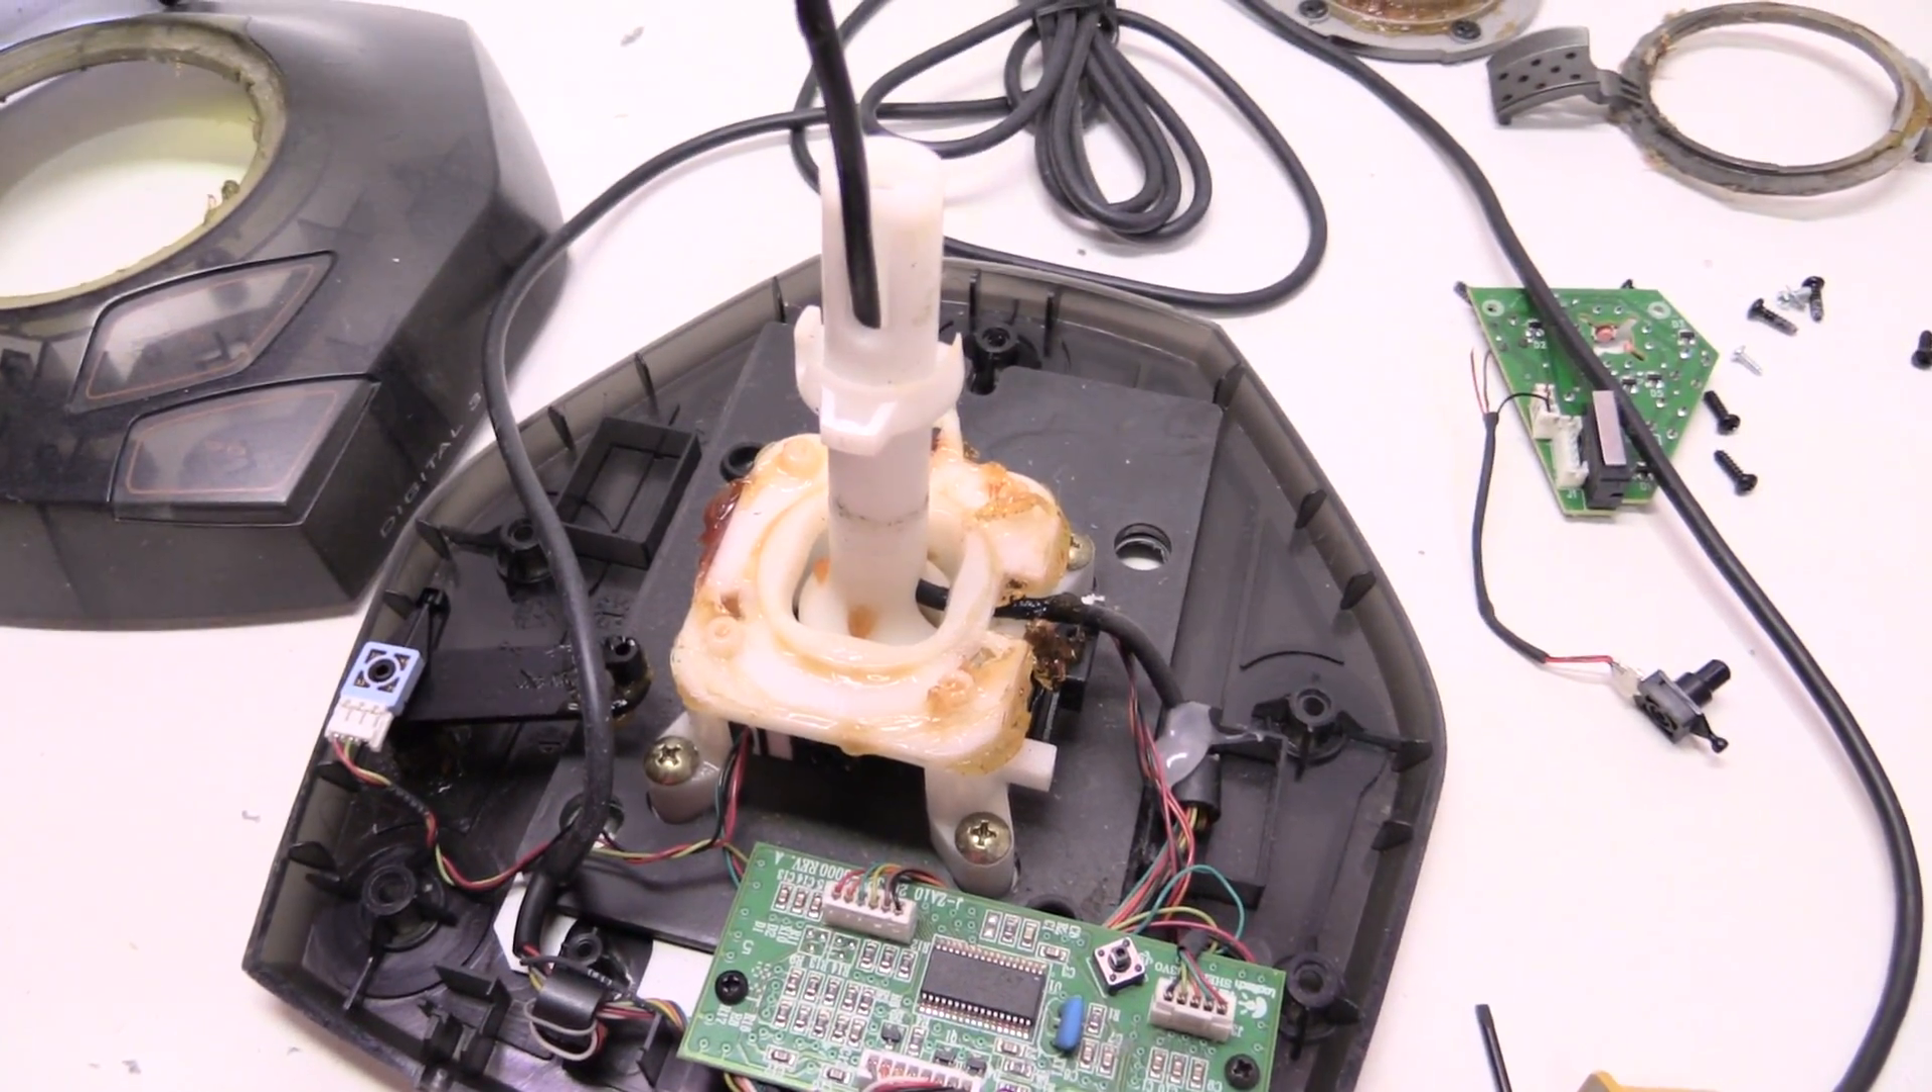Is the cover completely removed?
Yes.